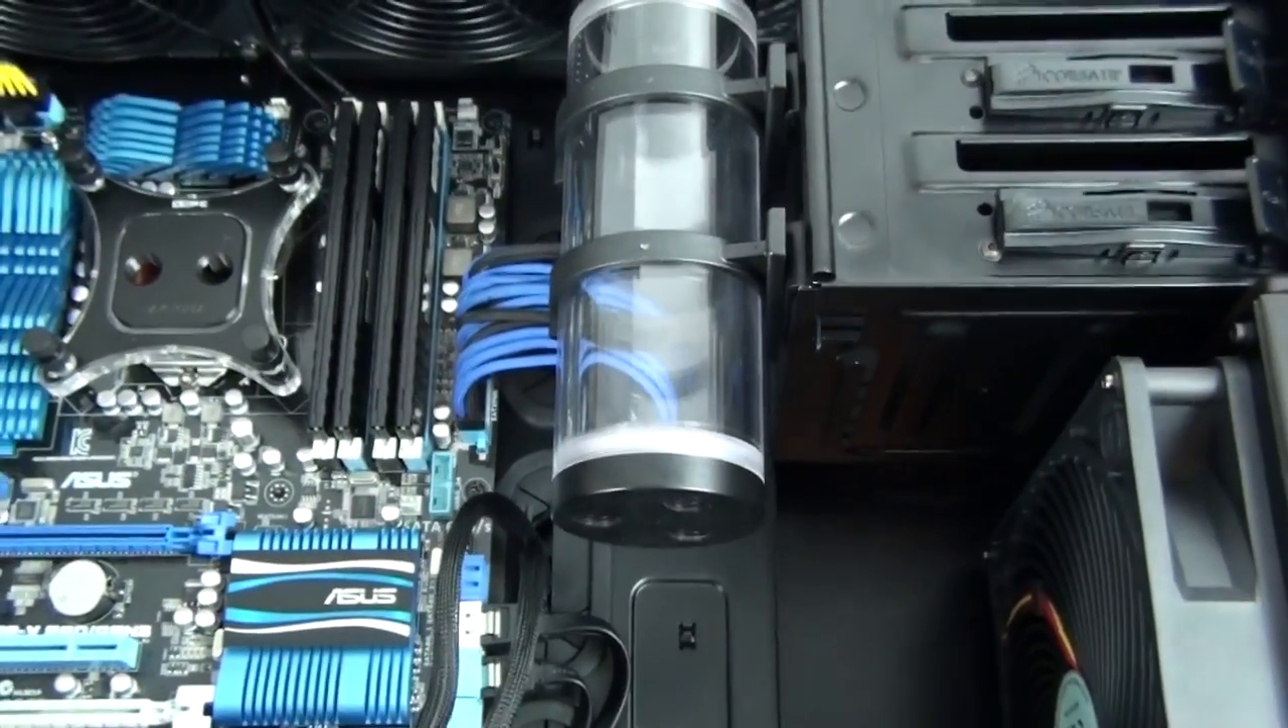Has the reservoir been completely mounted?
Yes.